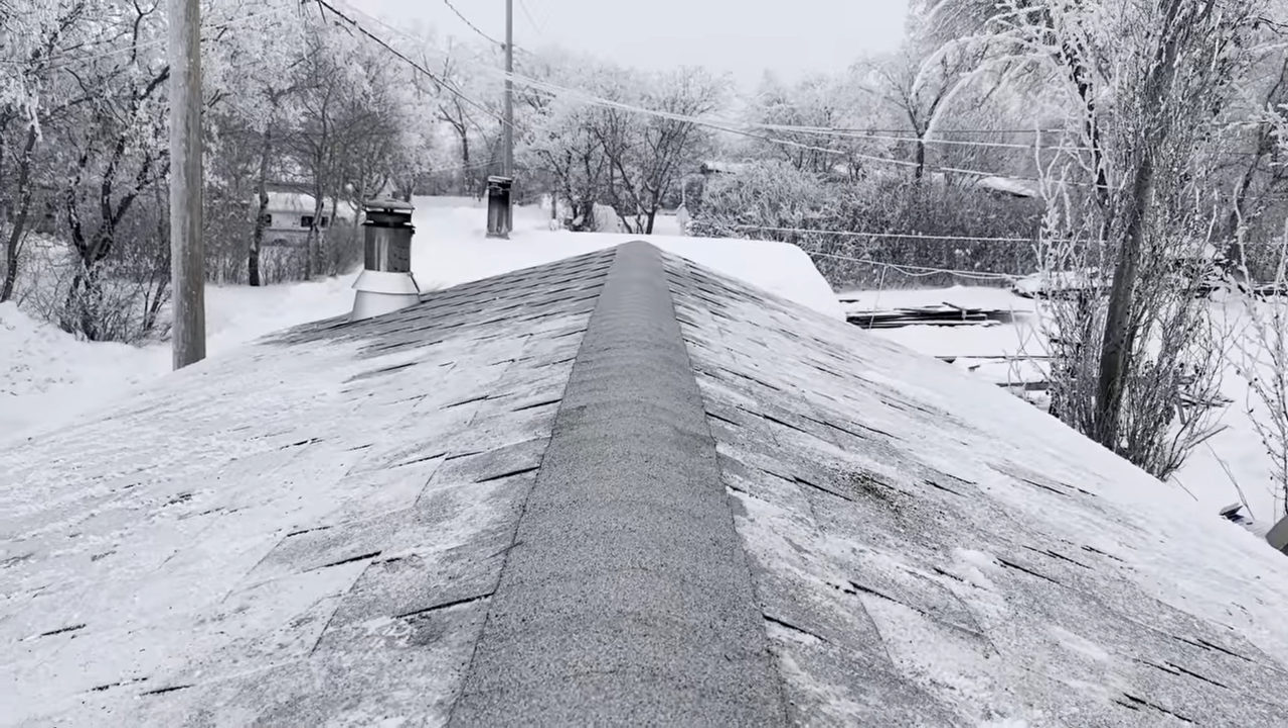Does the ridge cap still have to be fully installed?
No.